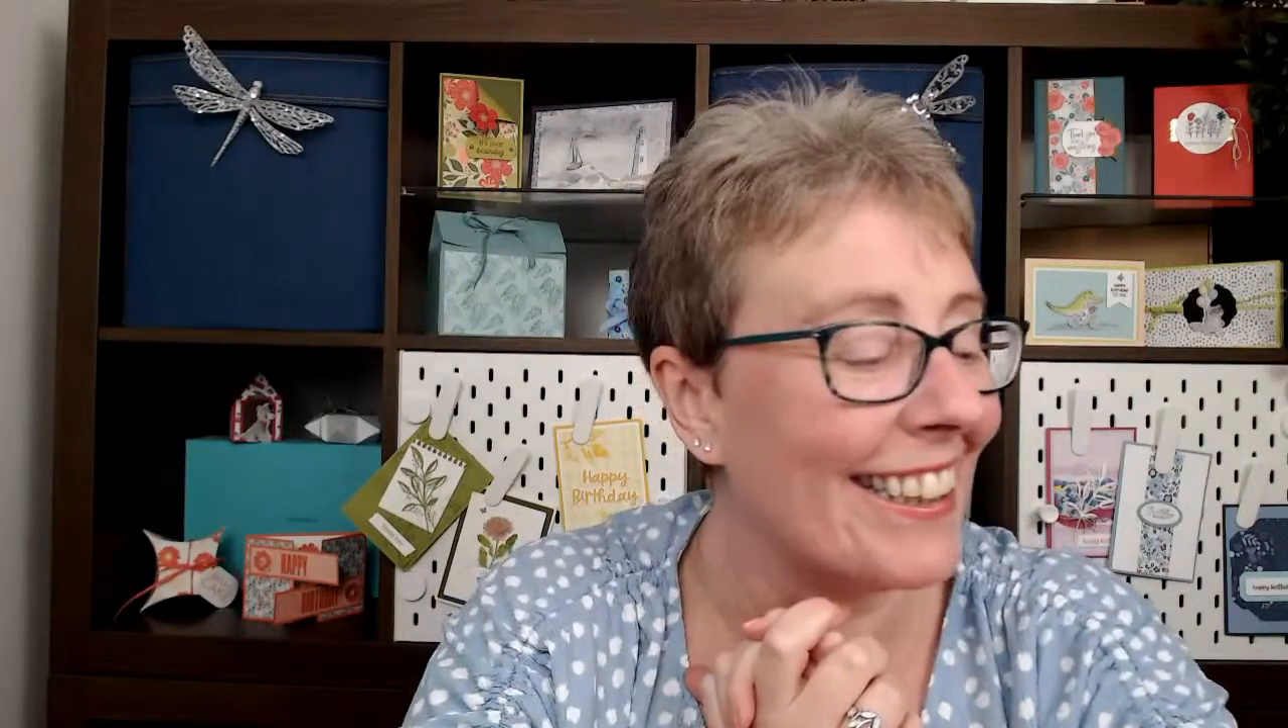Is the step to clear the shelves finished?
No.